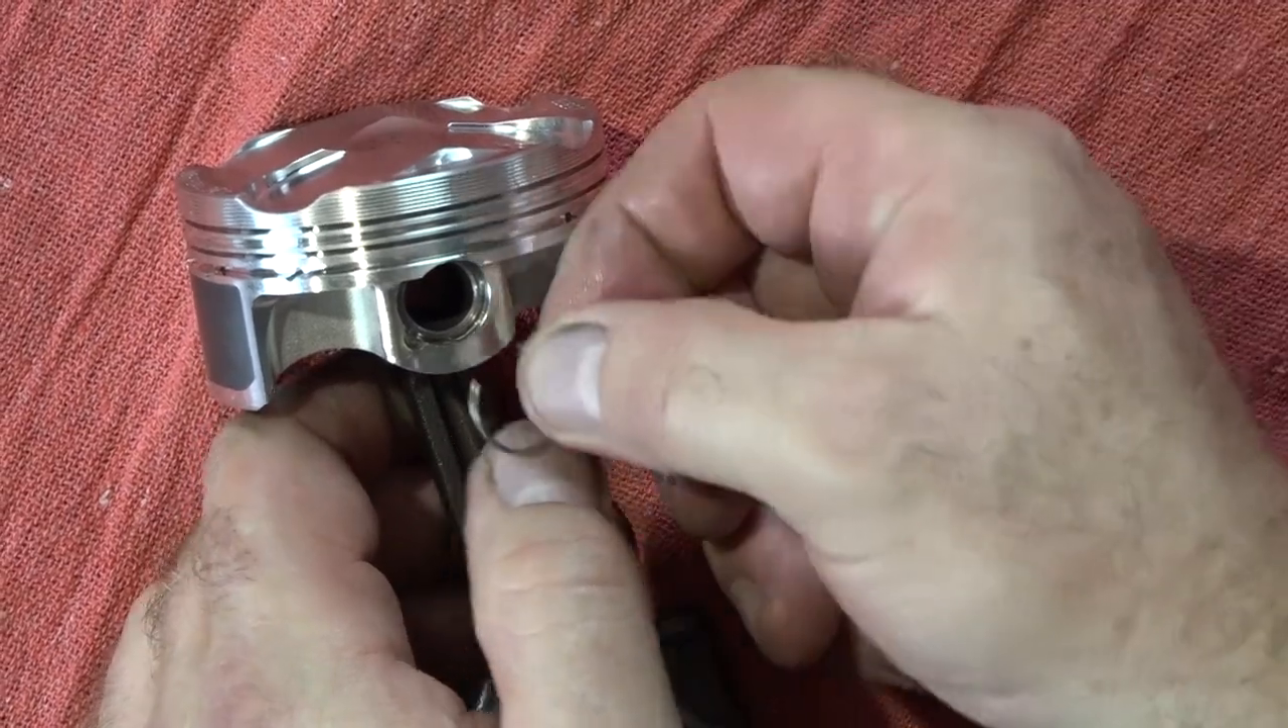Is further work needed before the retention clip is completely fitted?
Yes.